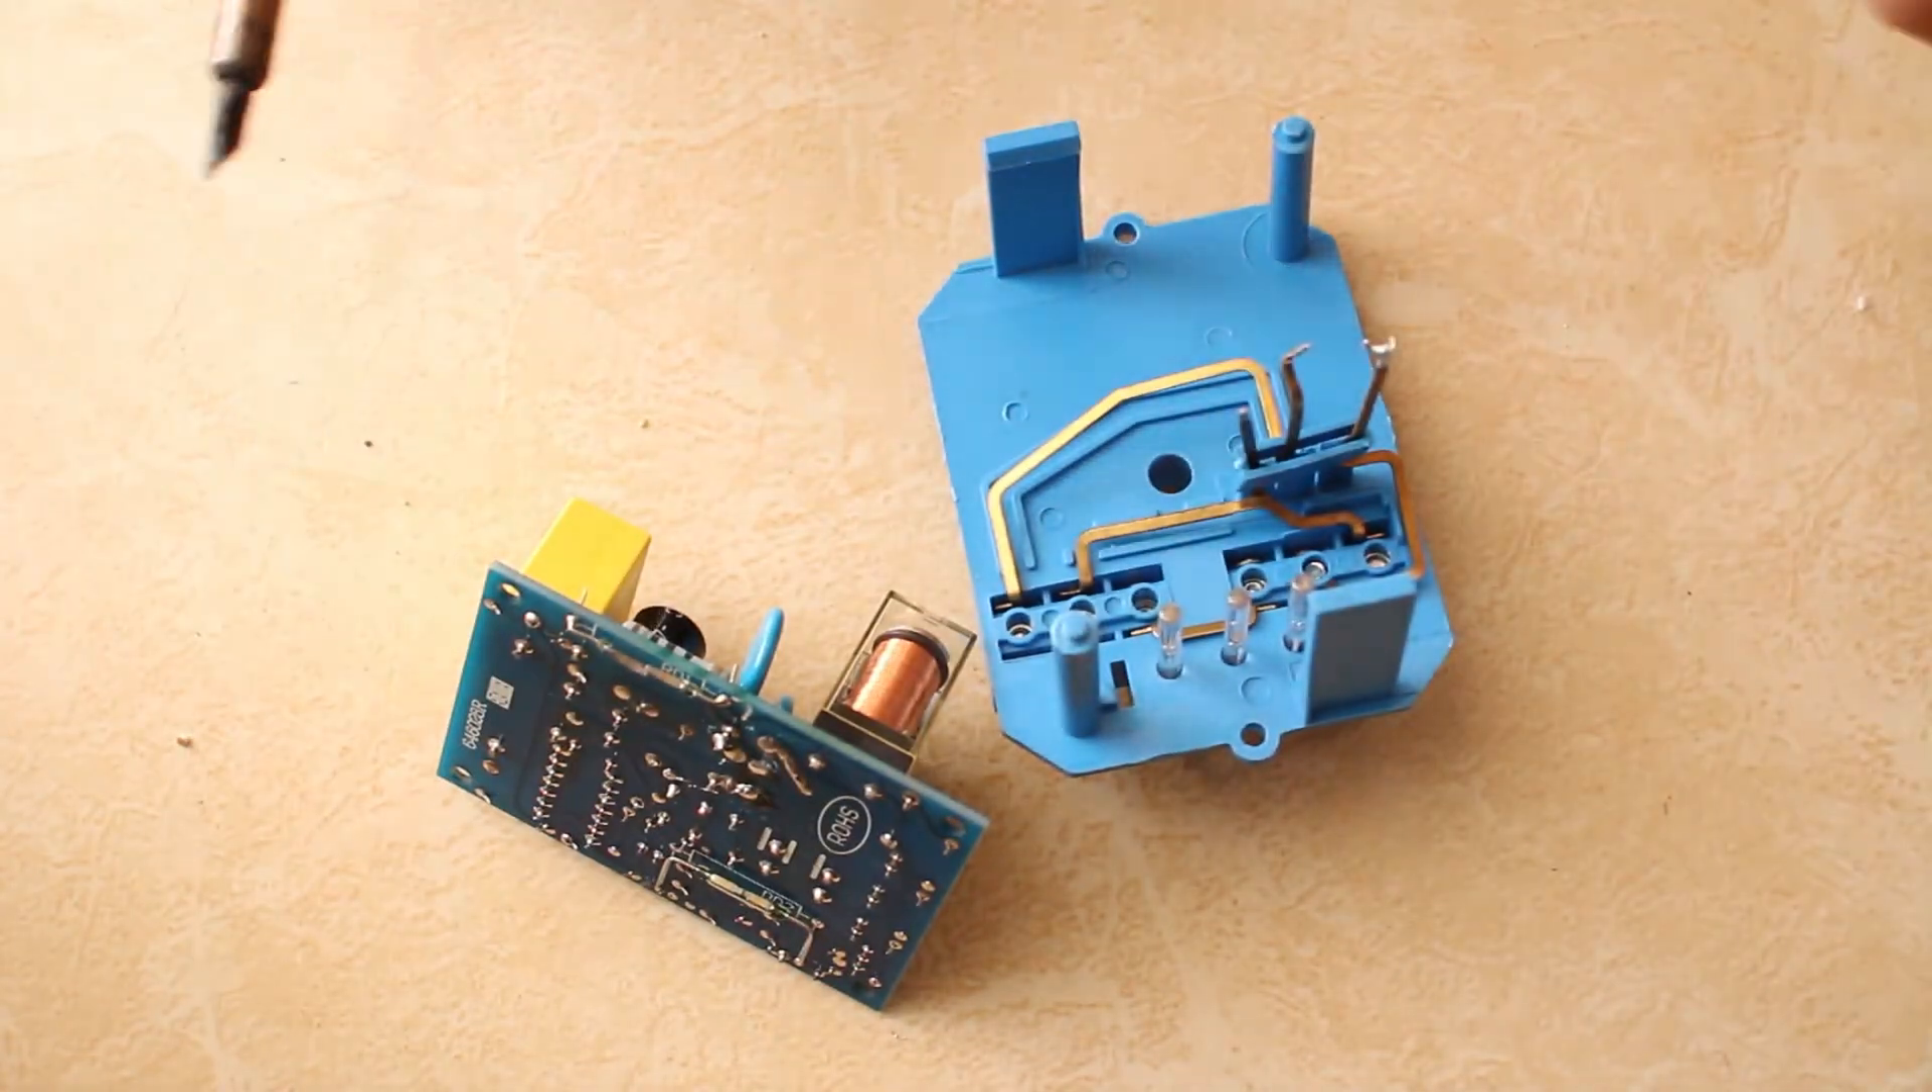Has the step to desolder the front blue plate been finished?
Yes.